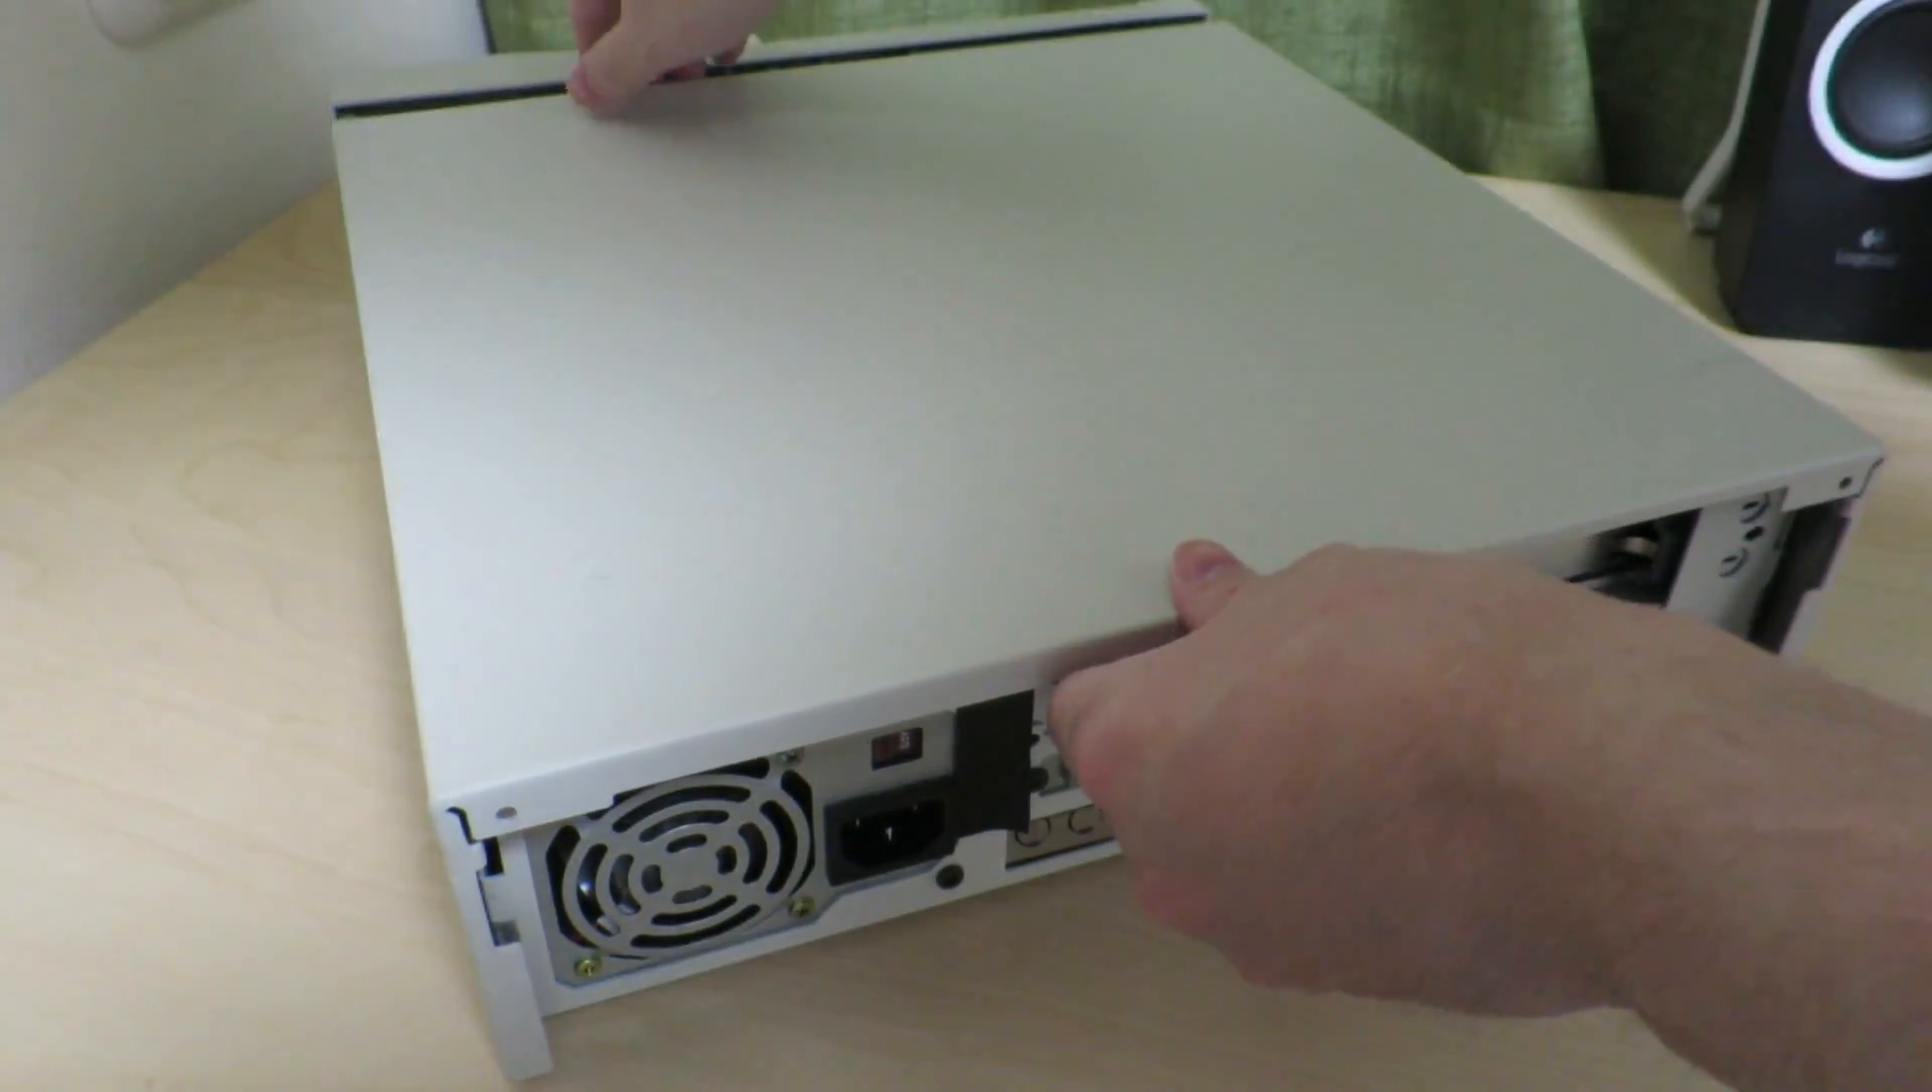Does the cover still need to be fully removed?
Yes.